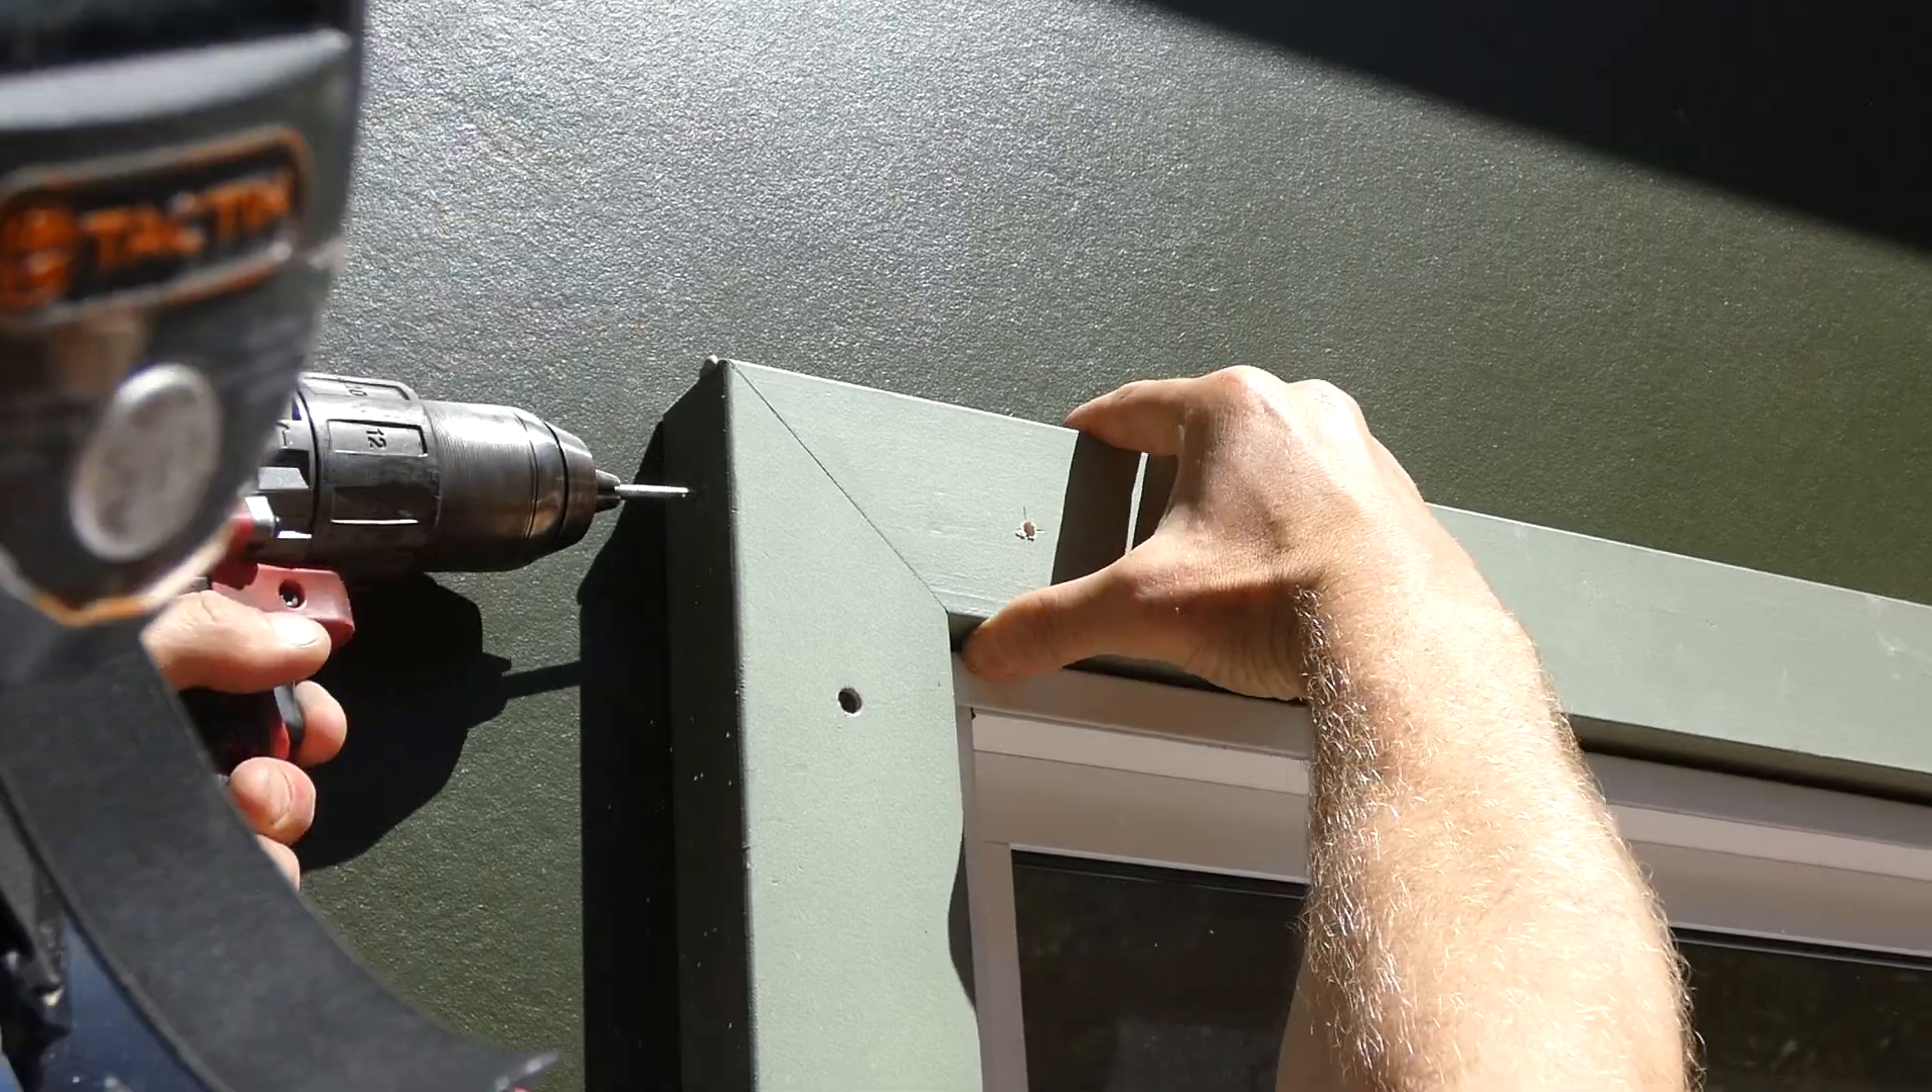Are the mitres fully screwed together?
No.